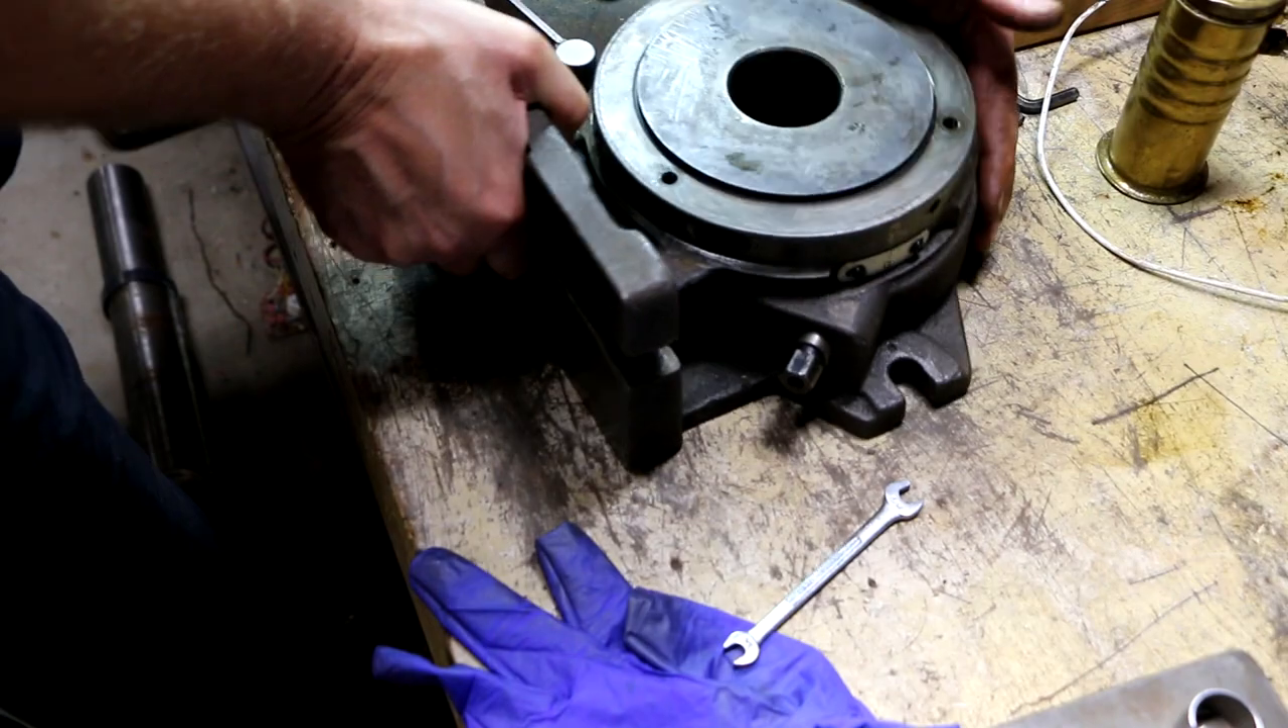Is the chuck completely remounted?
No.